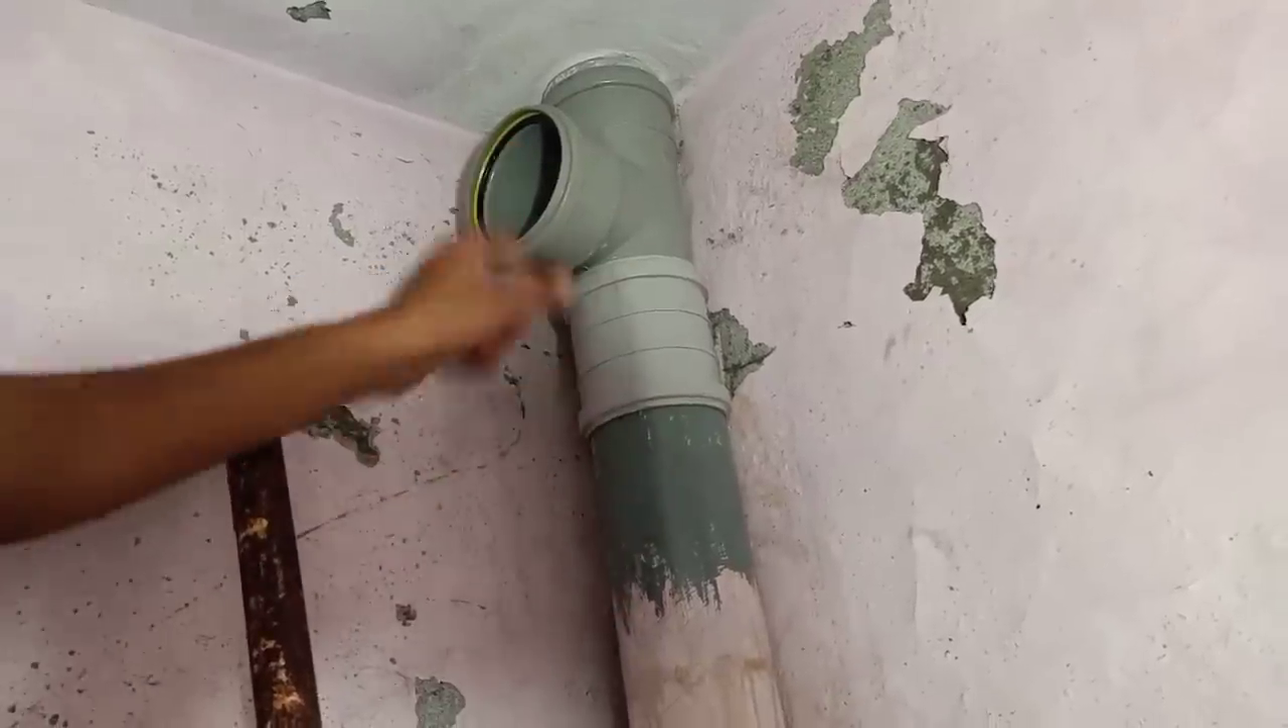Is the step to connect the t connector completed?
Yes.